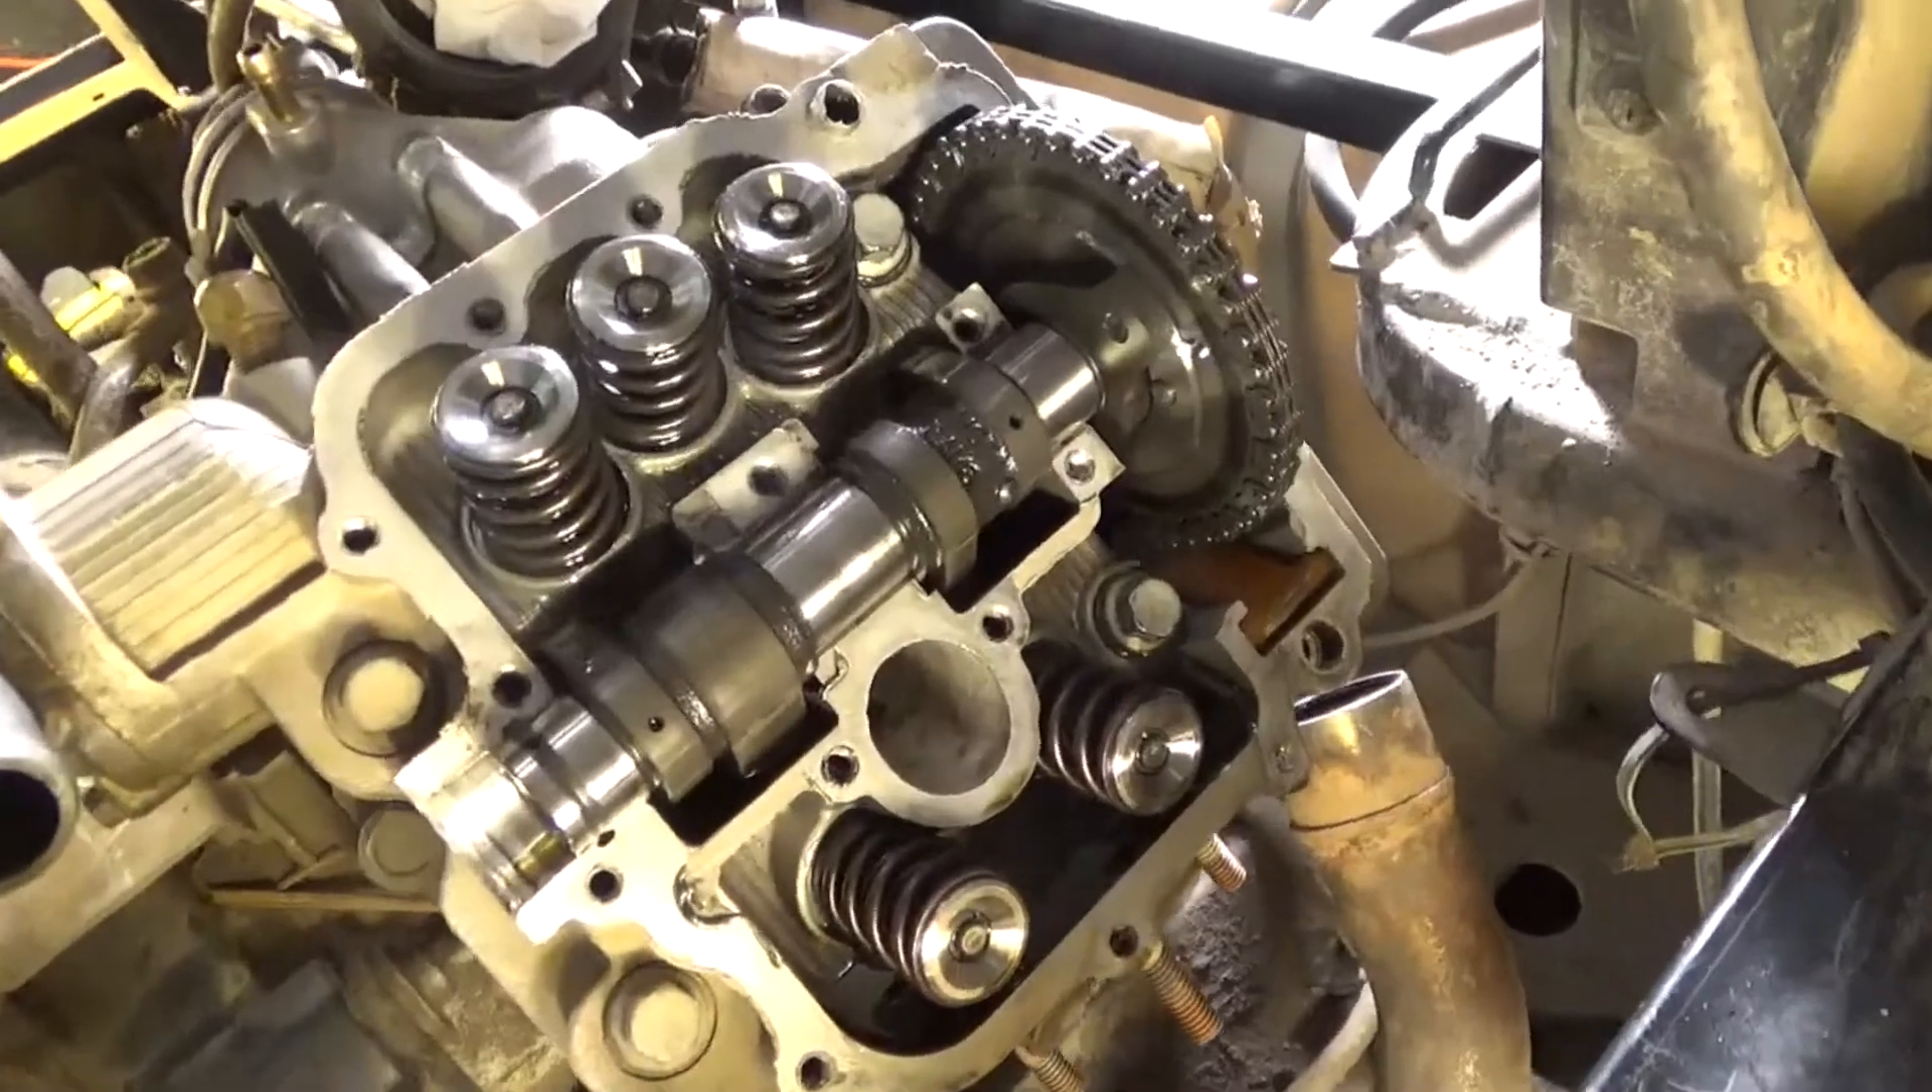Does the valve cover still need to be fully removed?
No.